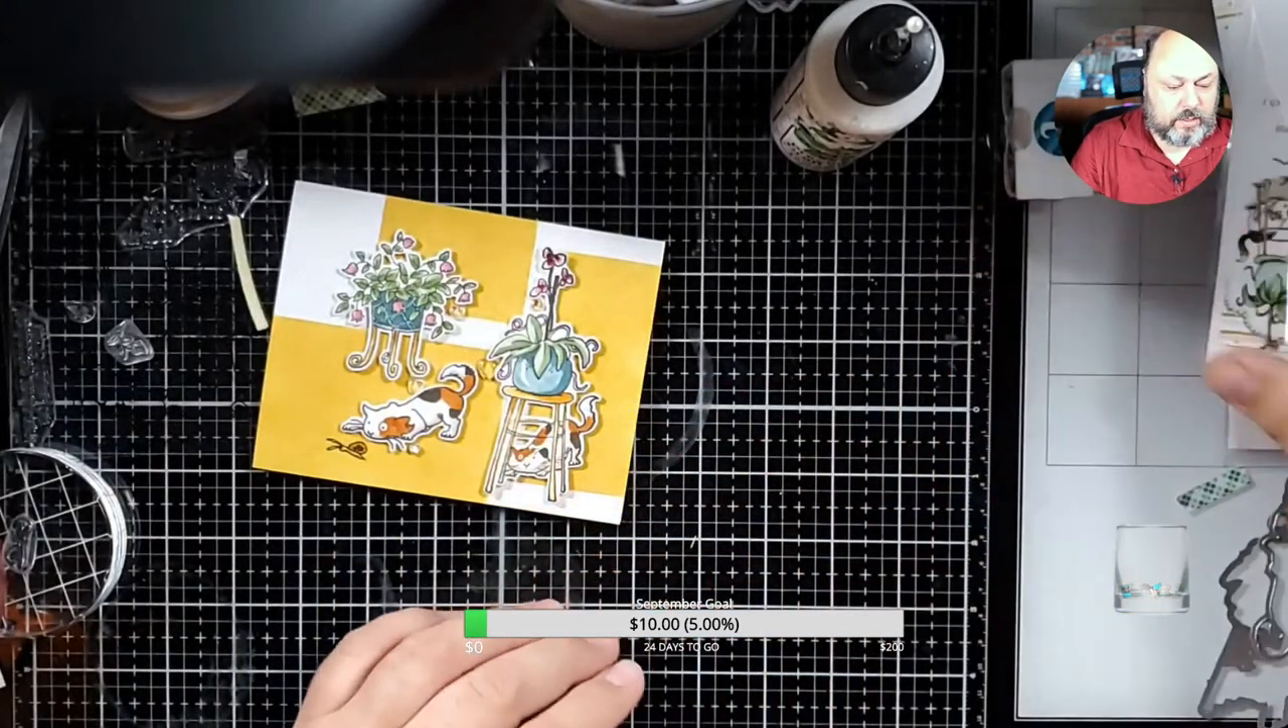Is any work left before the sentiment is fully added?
Yes.